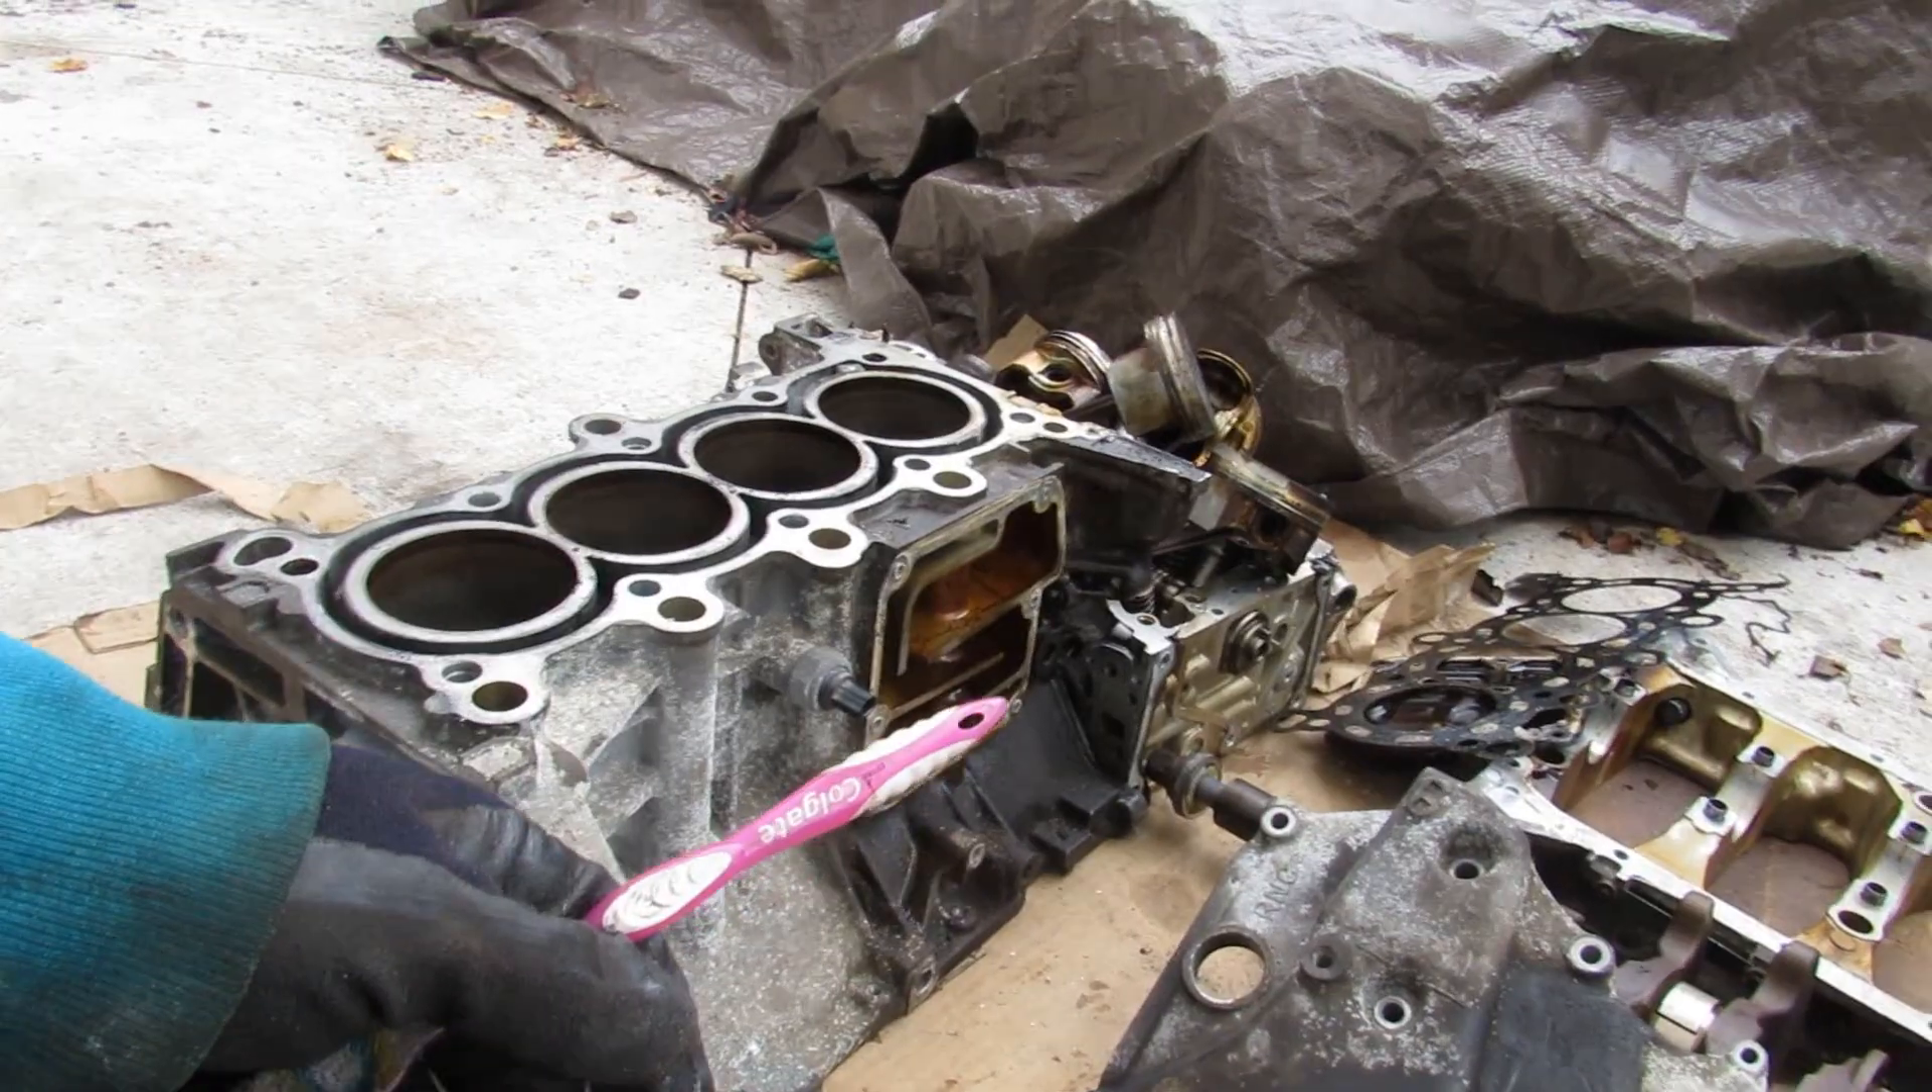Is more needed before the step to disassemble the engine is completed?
No.